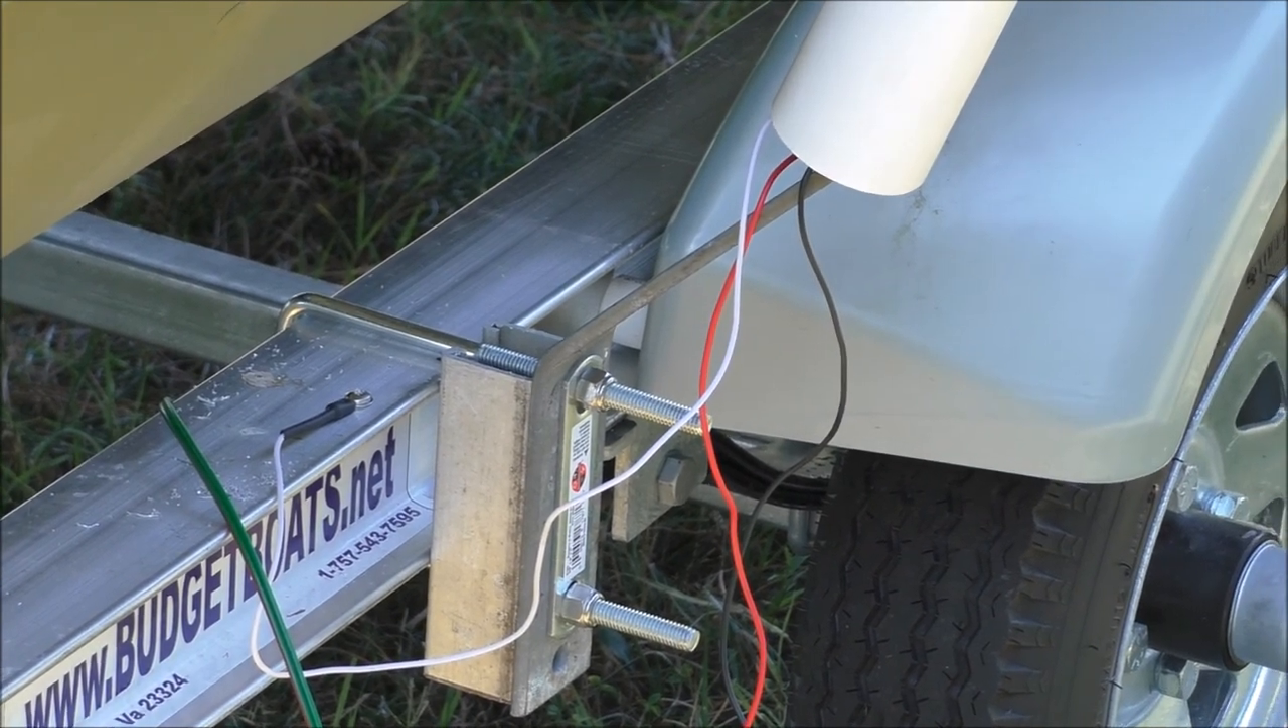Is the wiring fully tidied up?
No.